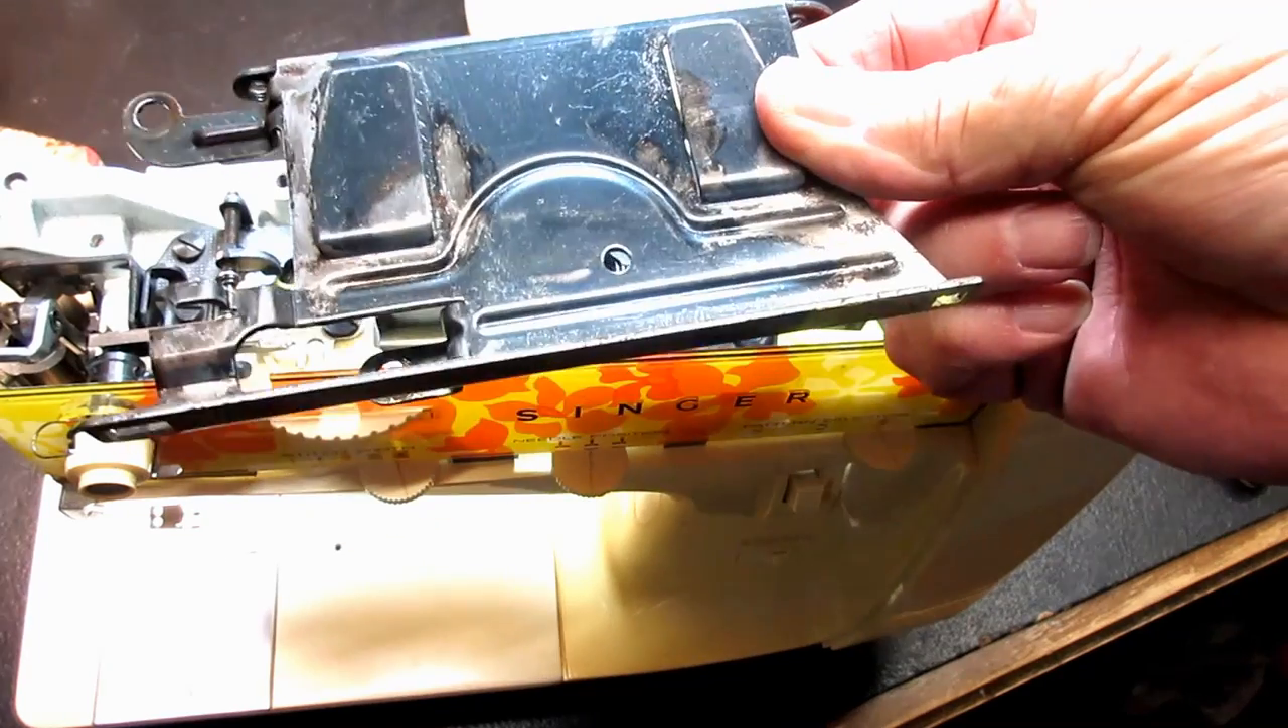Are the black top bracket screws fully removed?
Yes.